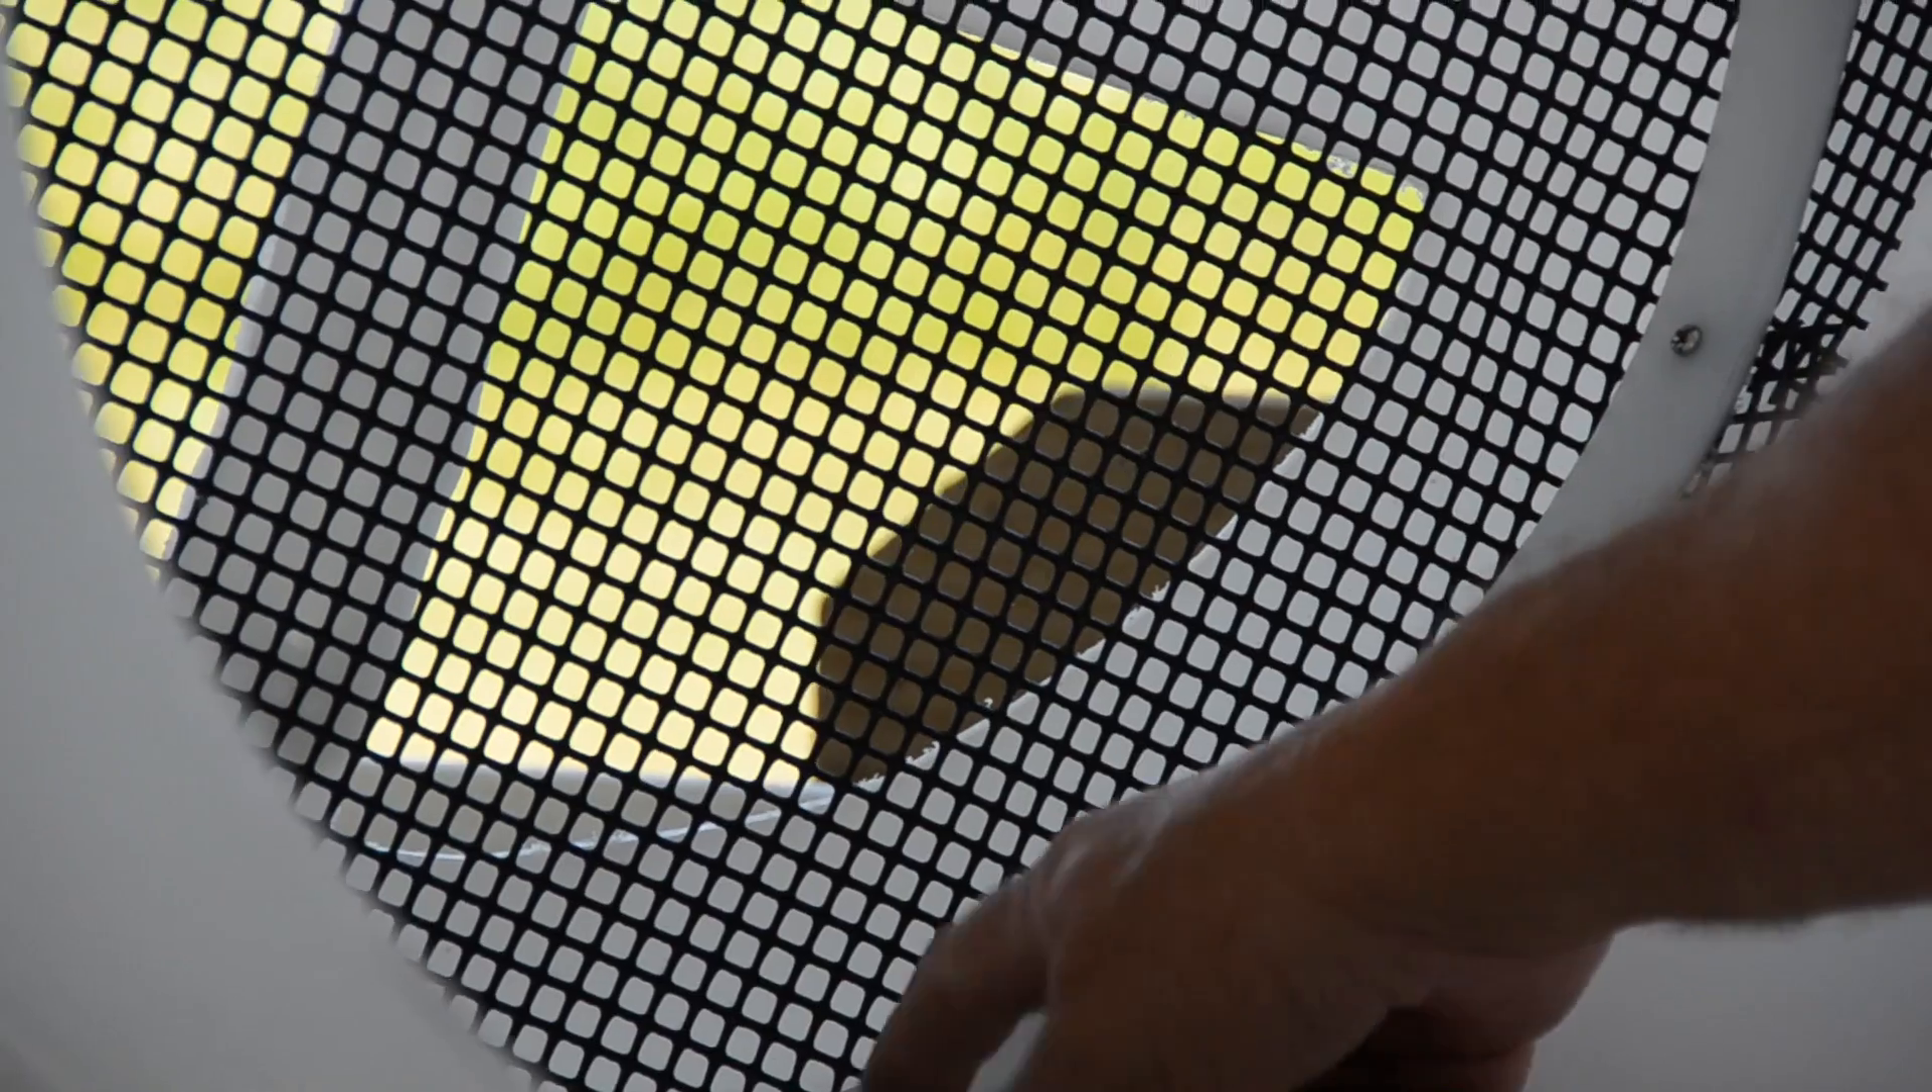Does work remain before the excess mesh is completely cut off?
Yes.